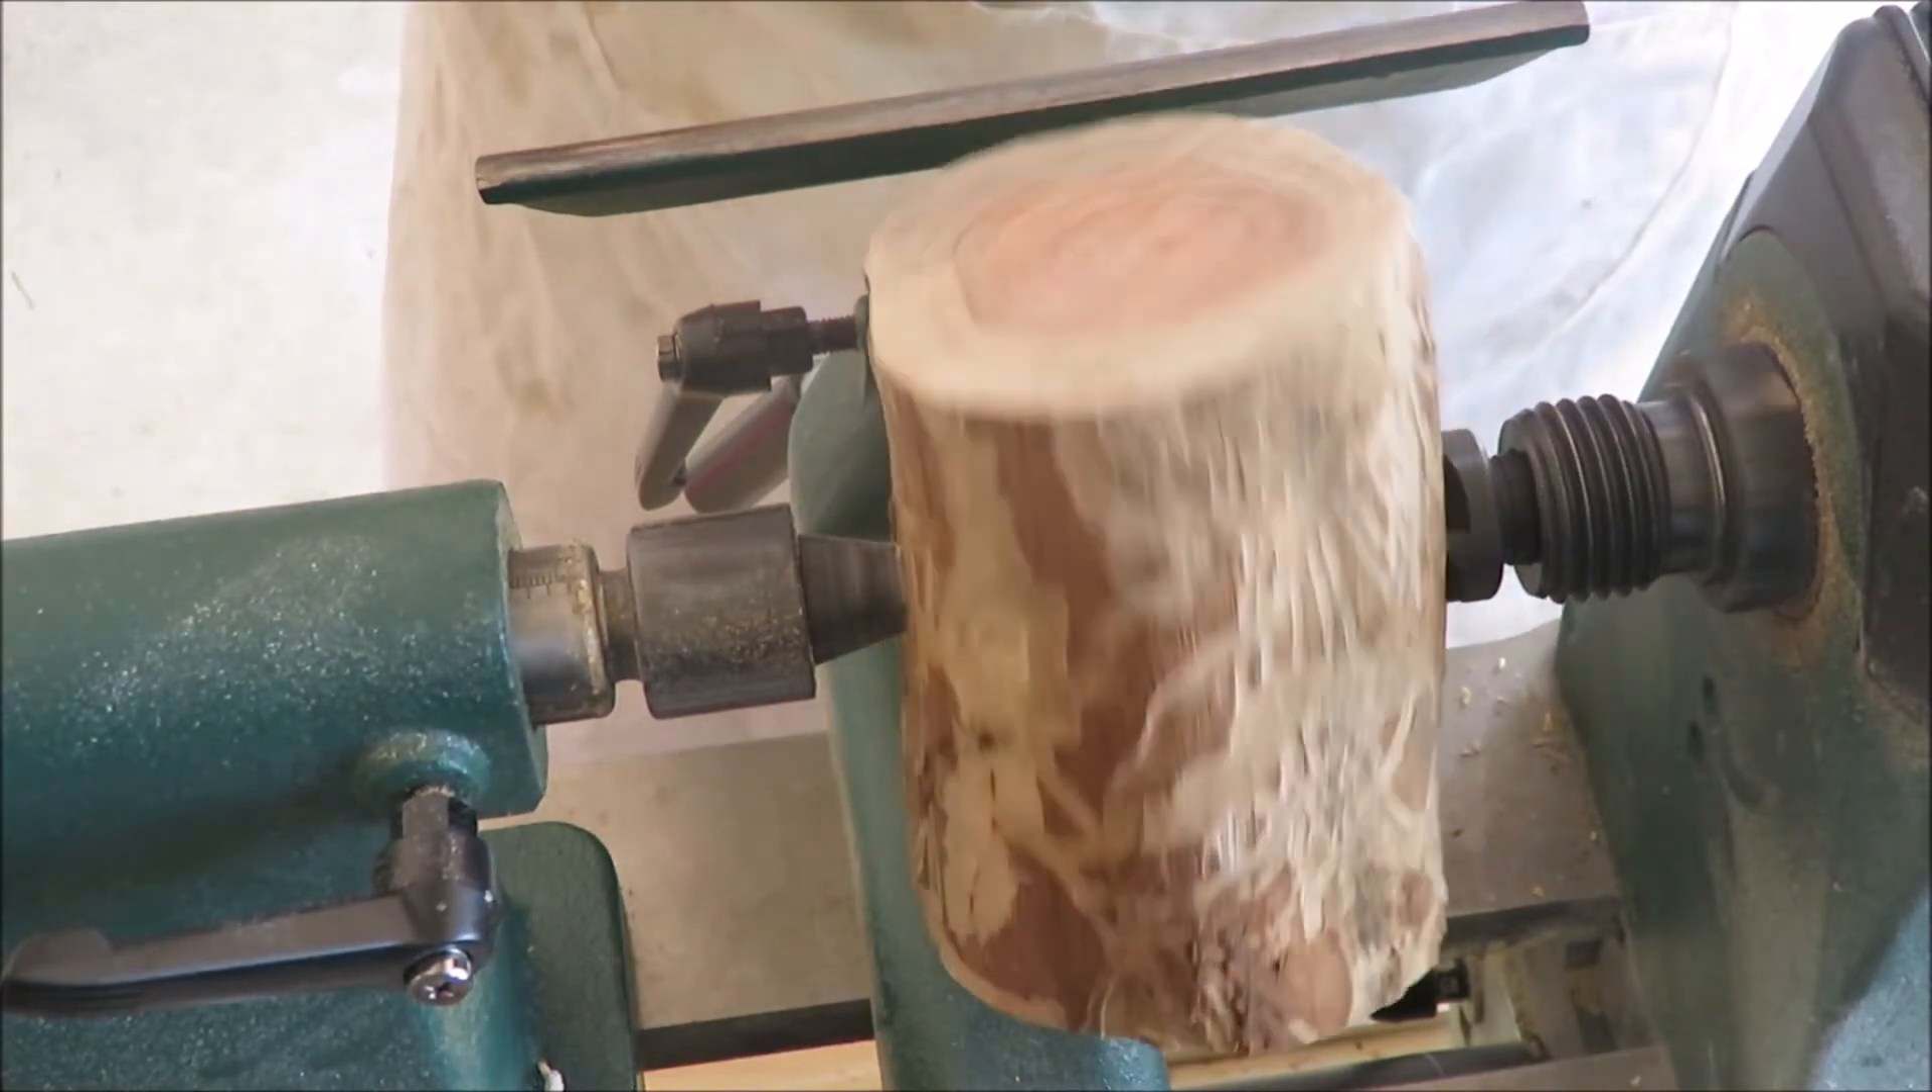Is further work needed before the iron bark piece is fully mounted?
No.